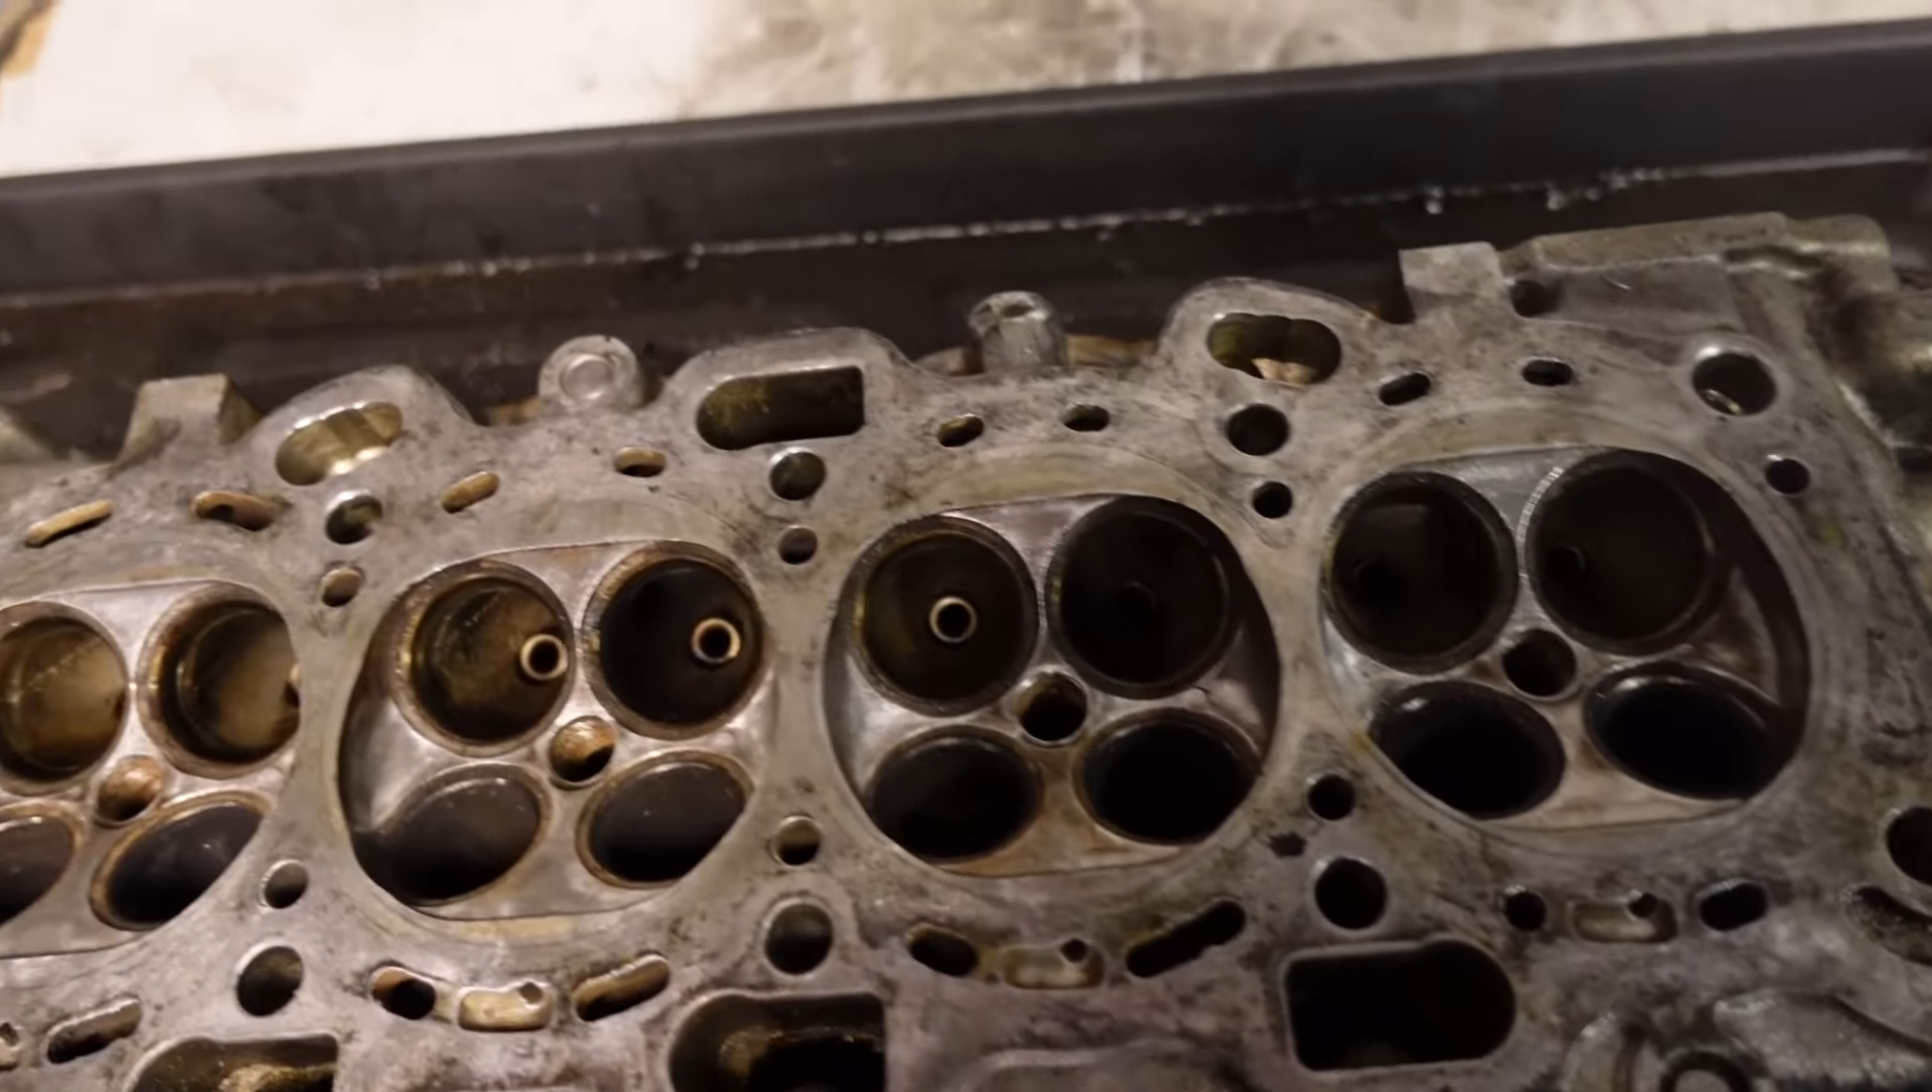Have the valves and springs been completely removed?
Yes.